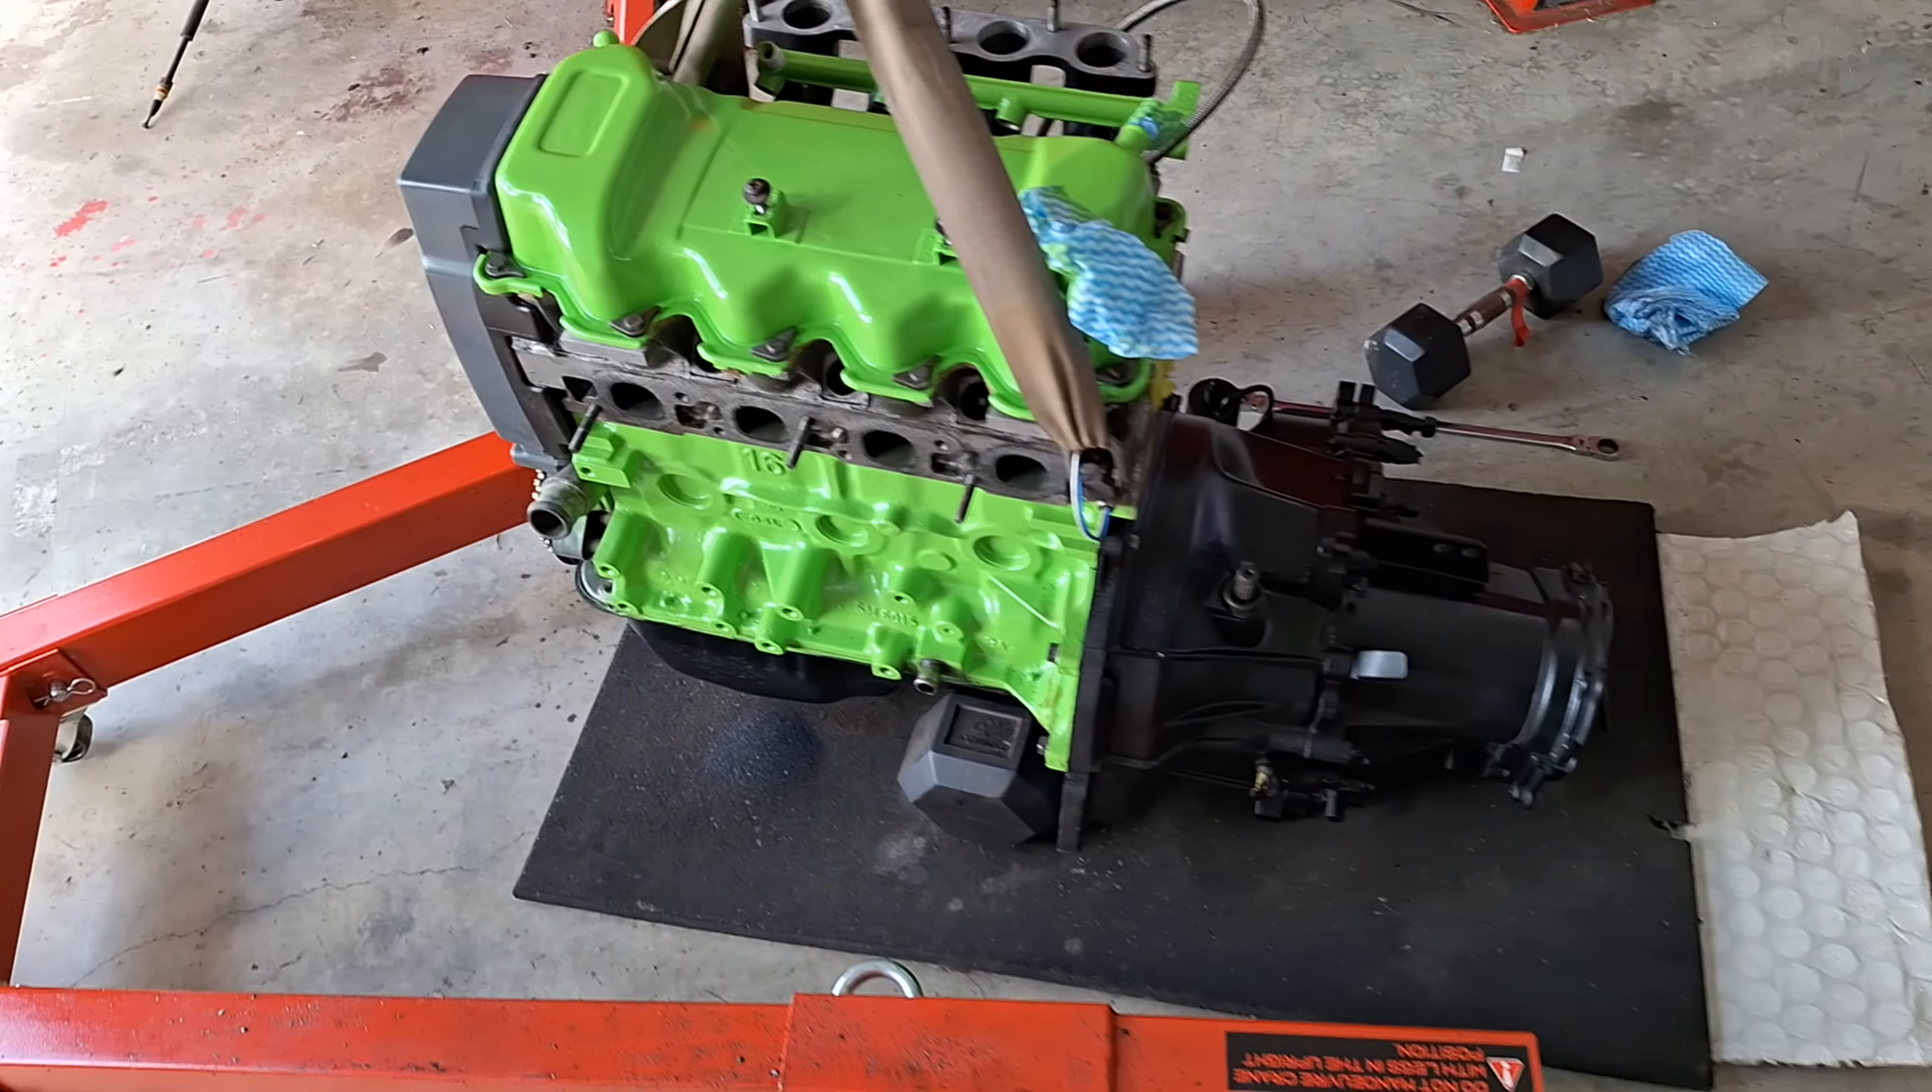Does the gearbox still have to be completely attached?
No.